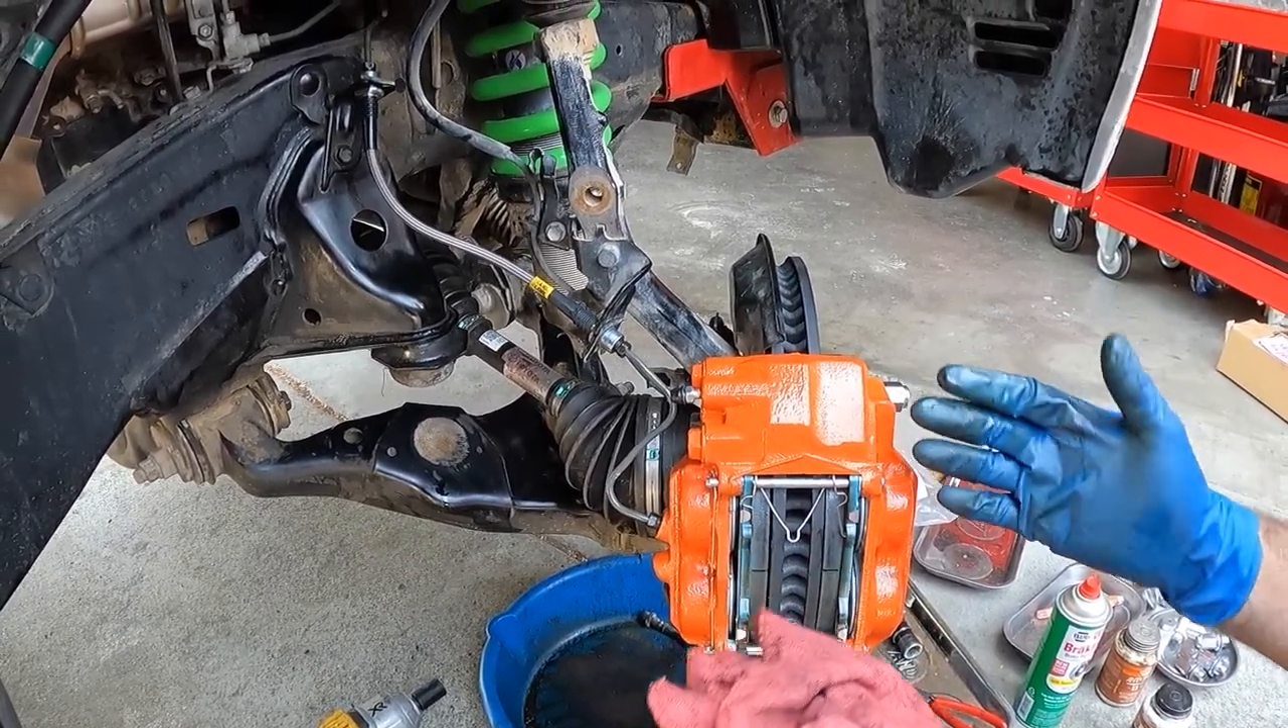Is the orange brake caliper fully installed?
Yes.